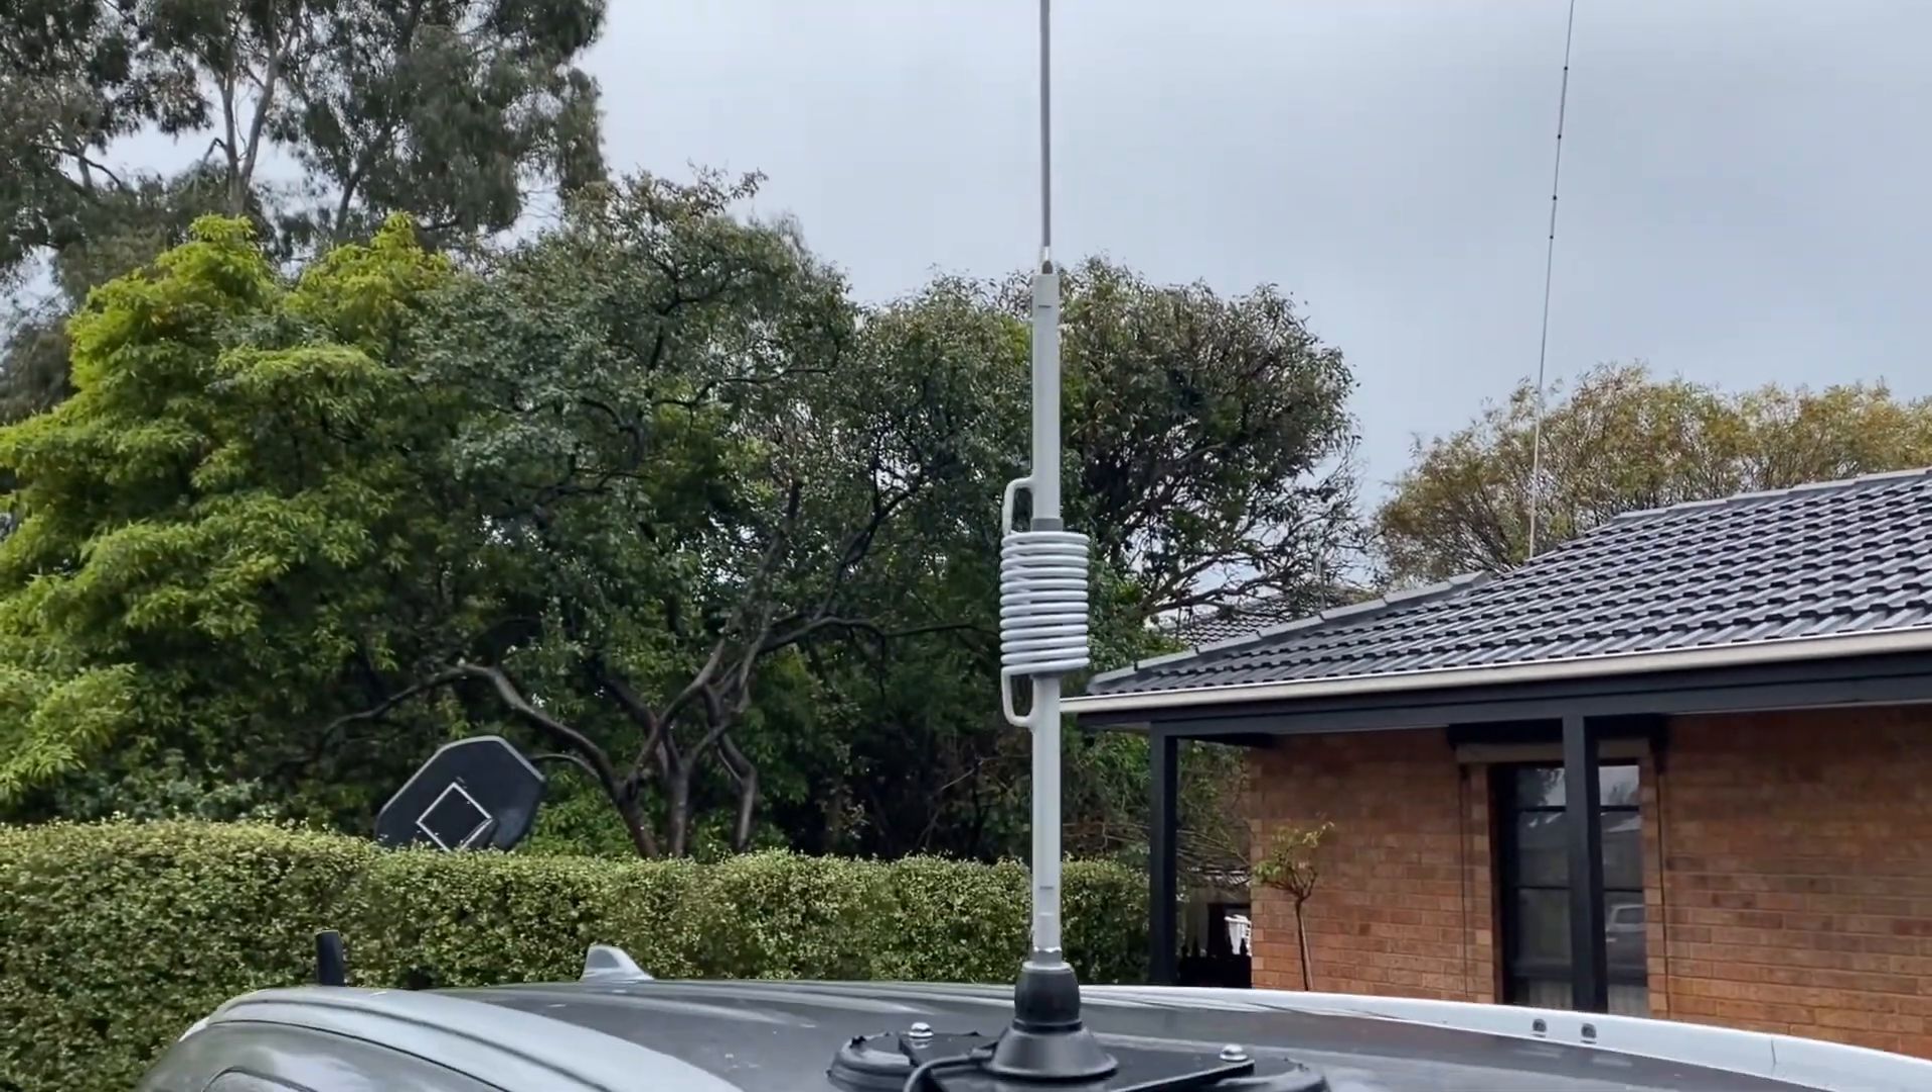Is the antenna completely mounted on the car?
Yes.